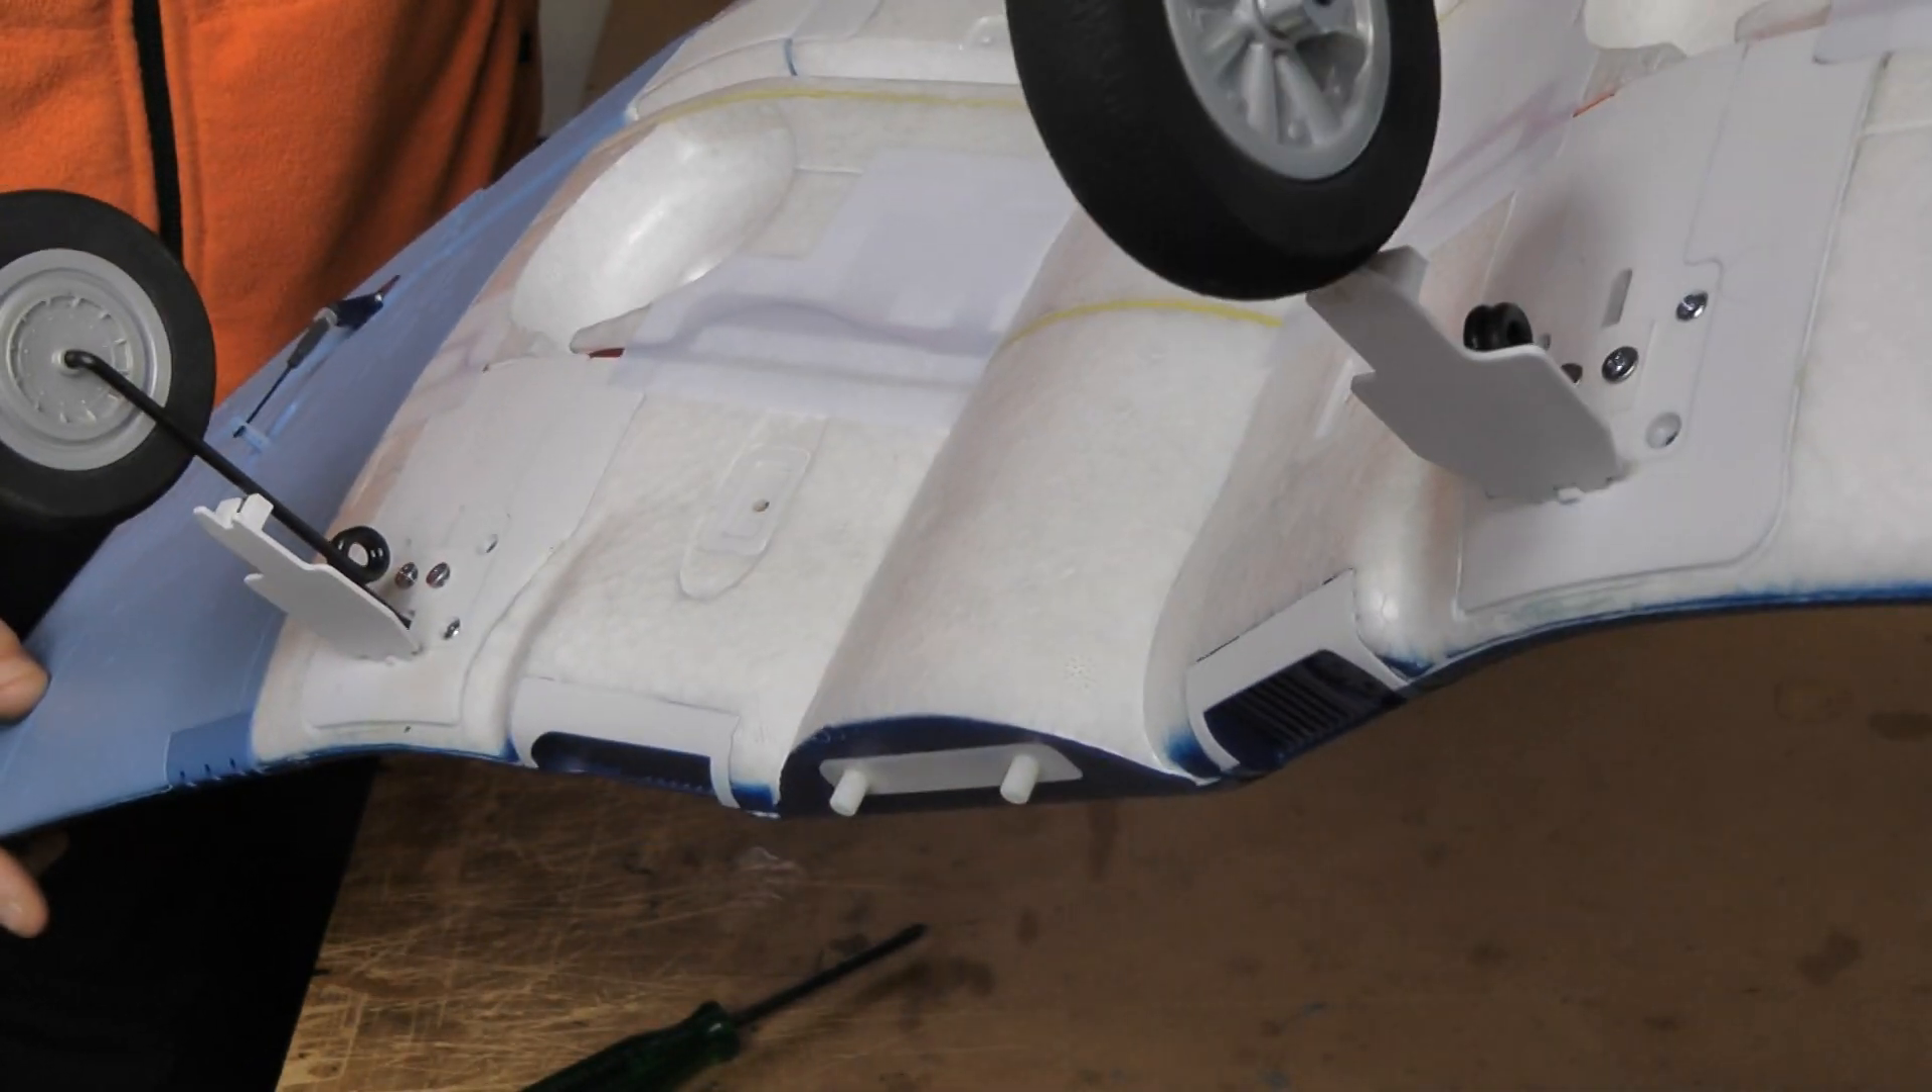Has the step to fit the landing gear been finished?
Yes.